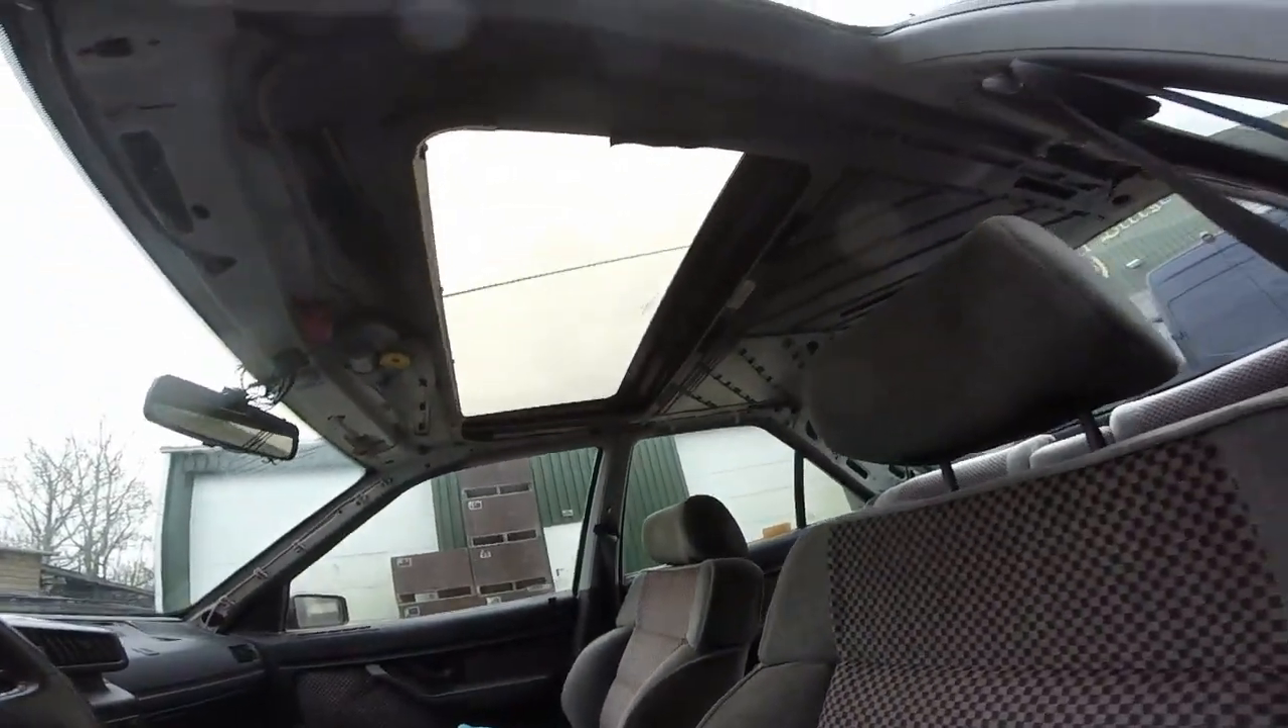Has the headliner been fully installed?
No.